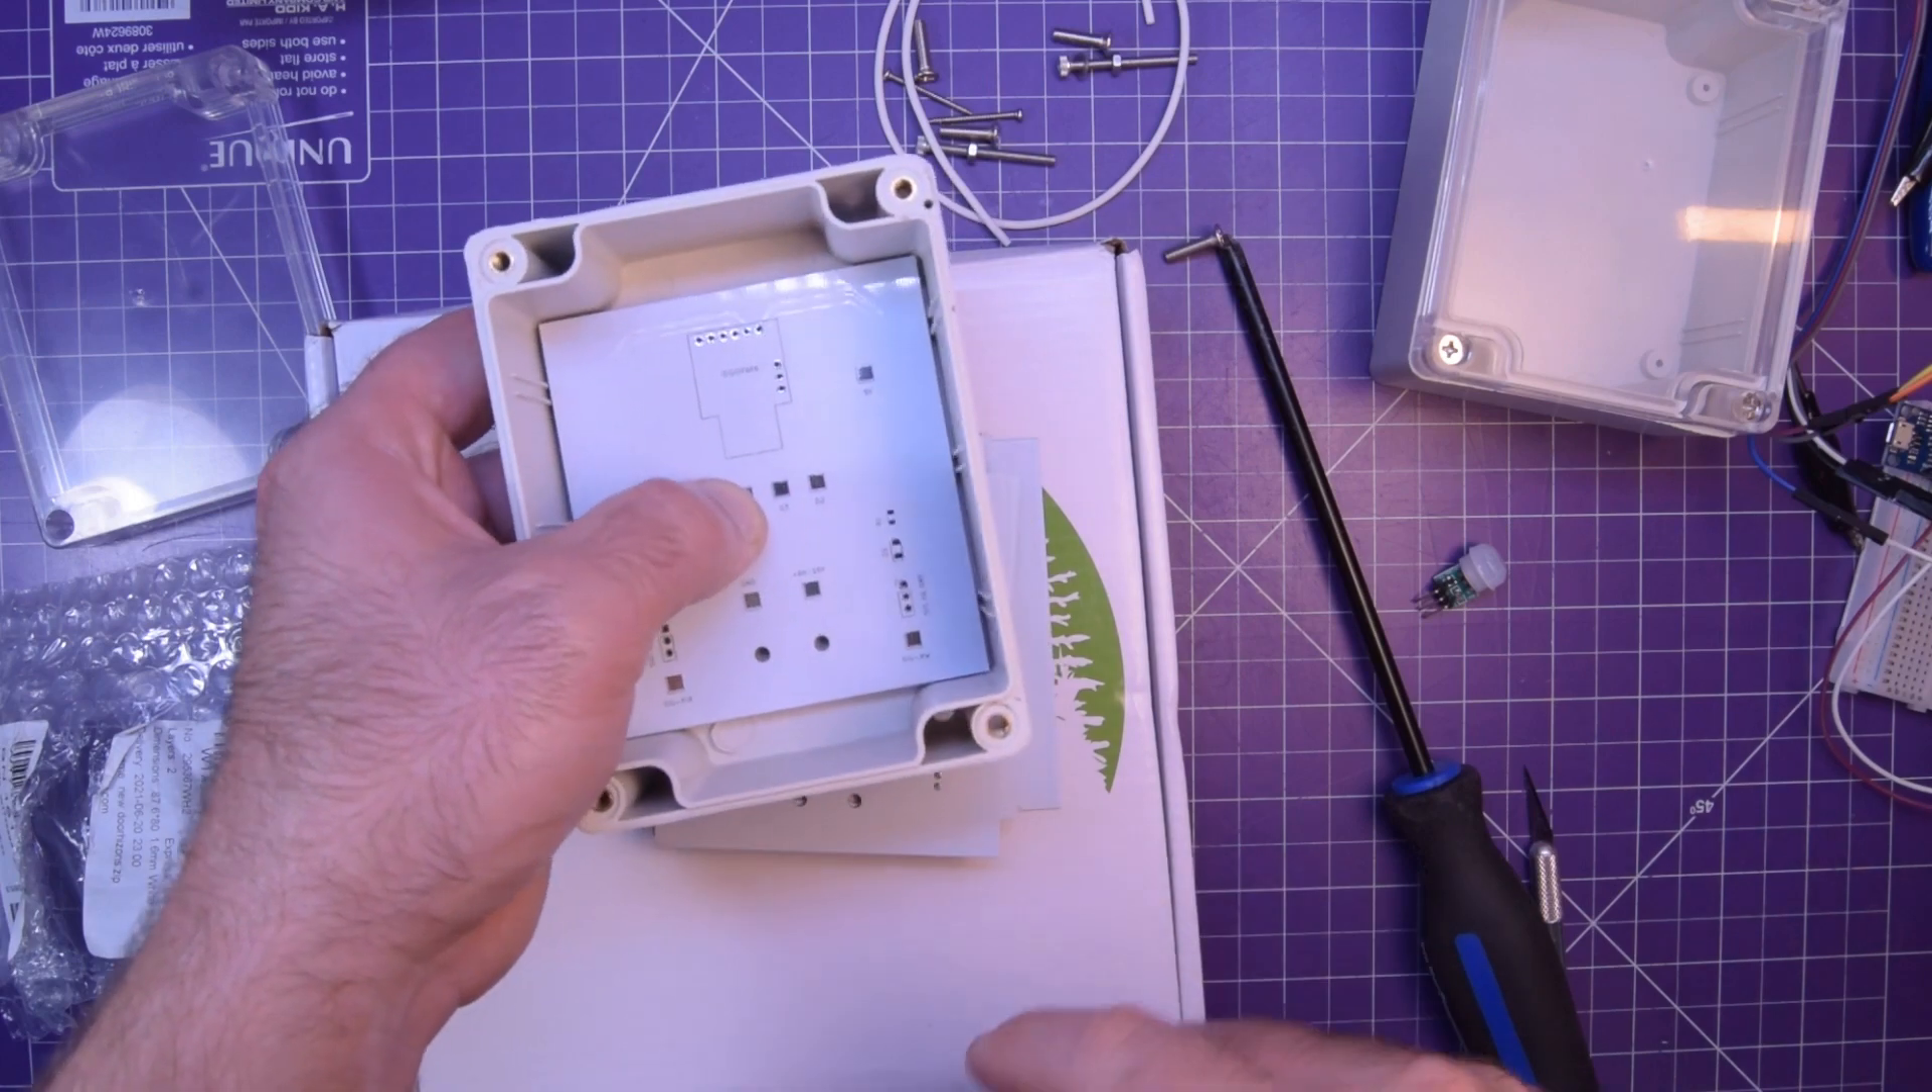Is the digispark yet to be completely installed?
Yes.